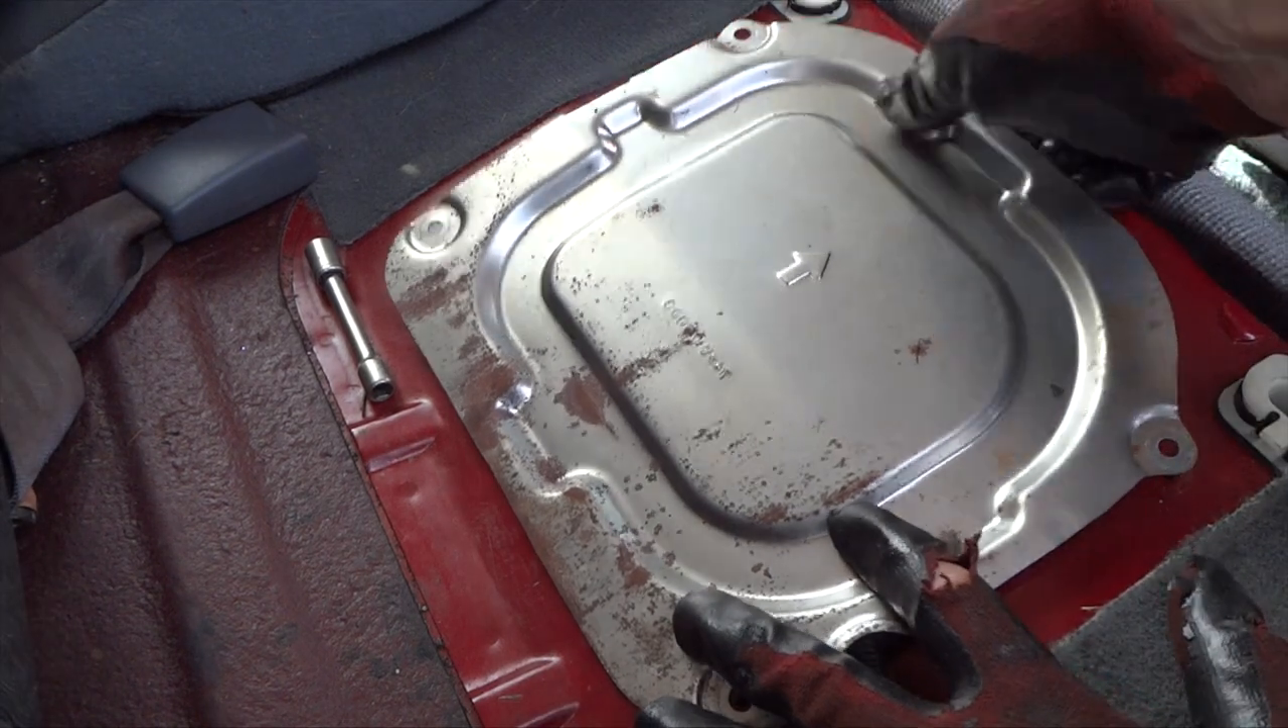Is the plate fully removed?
No.